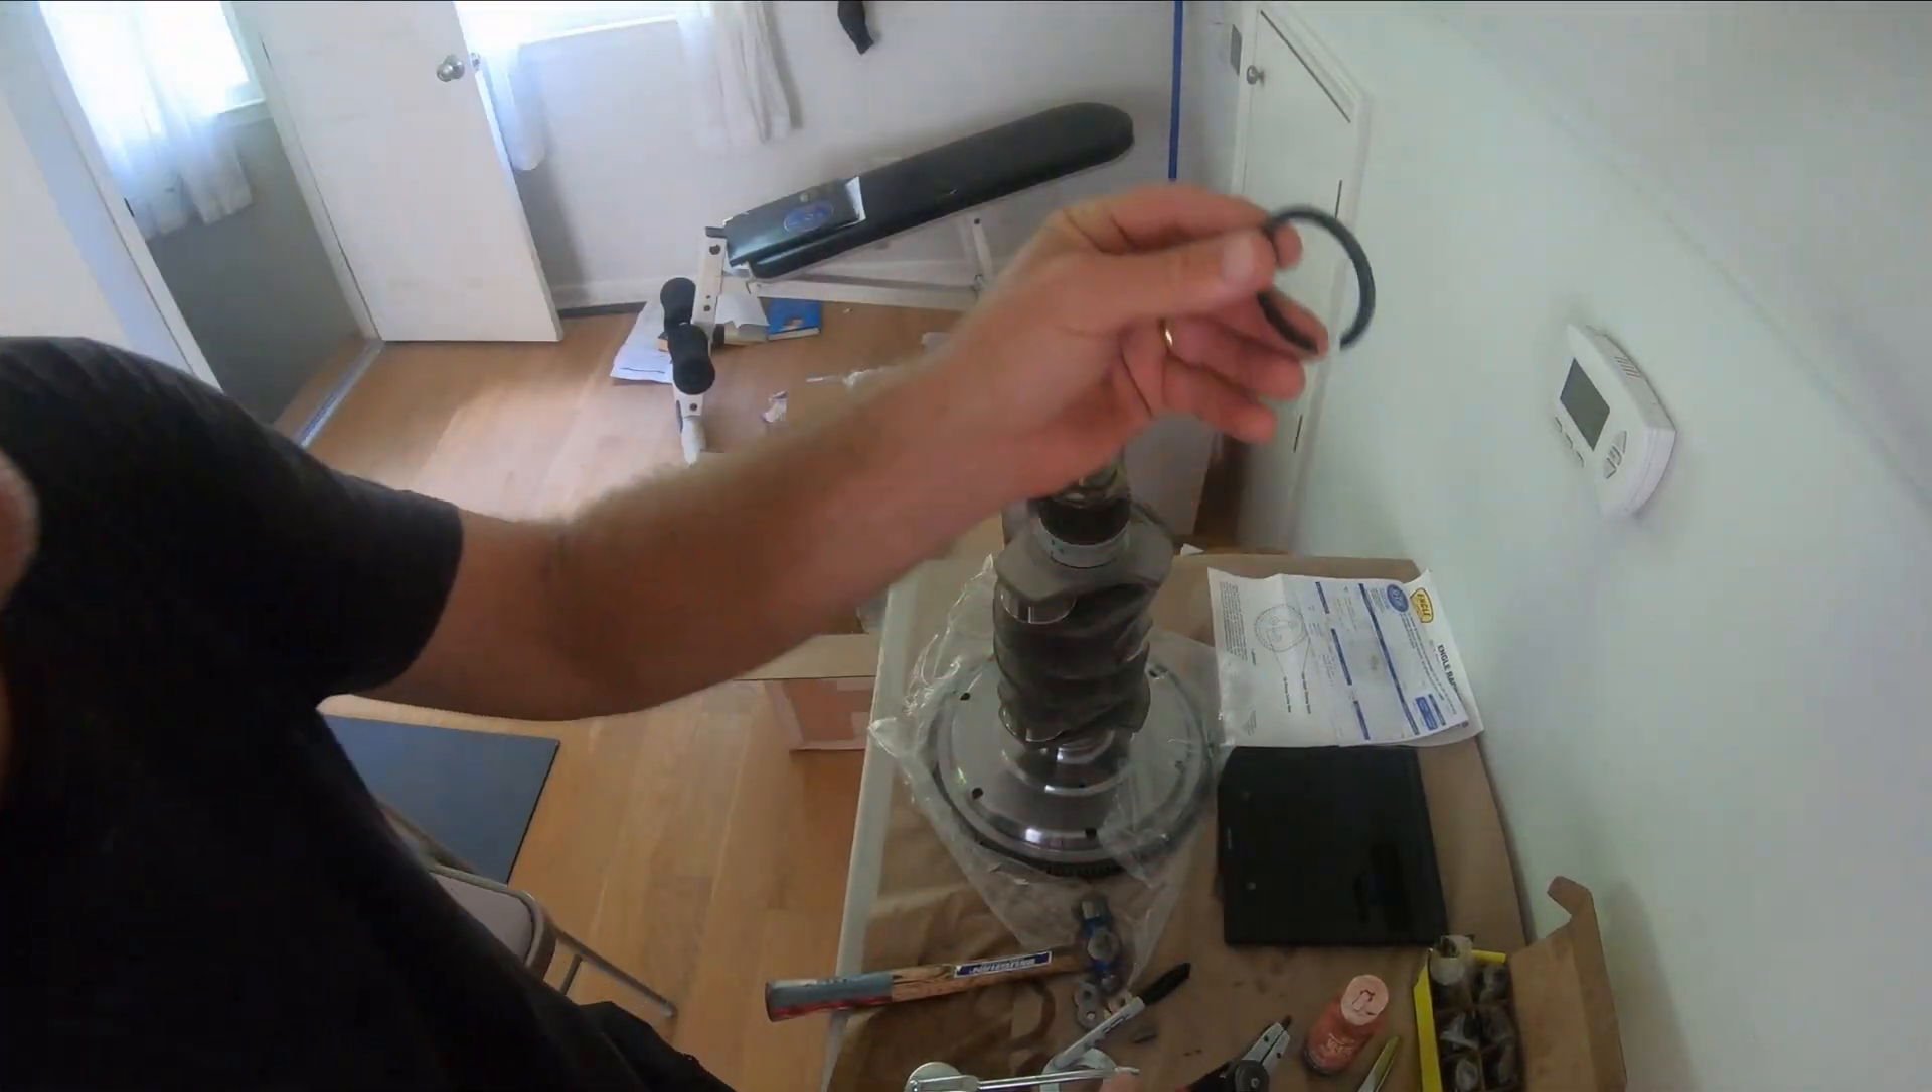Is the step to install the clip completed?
No.